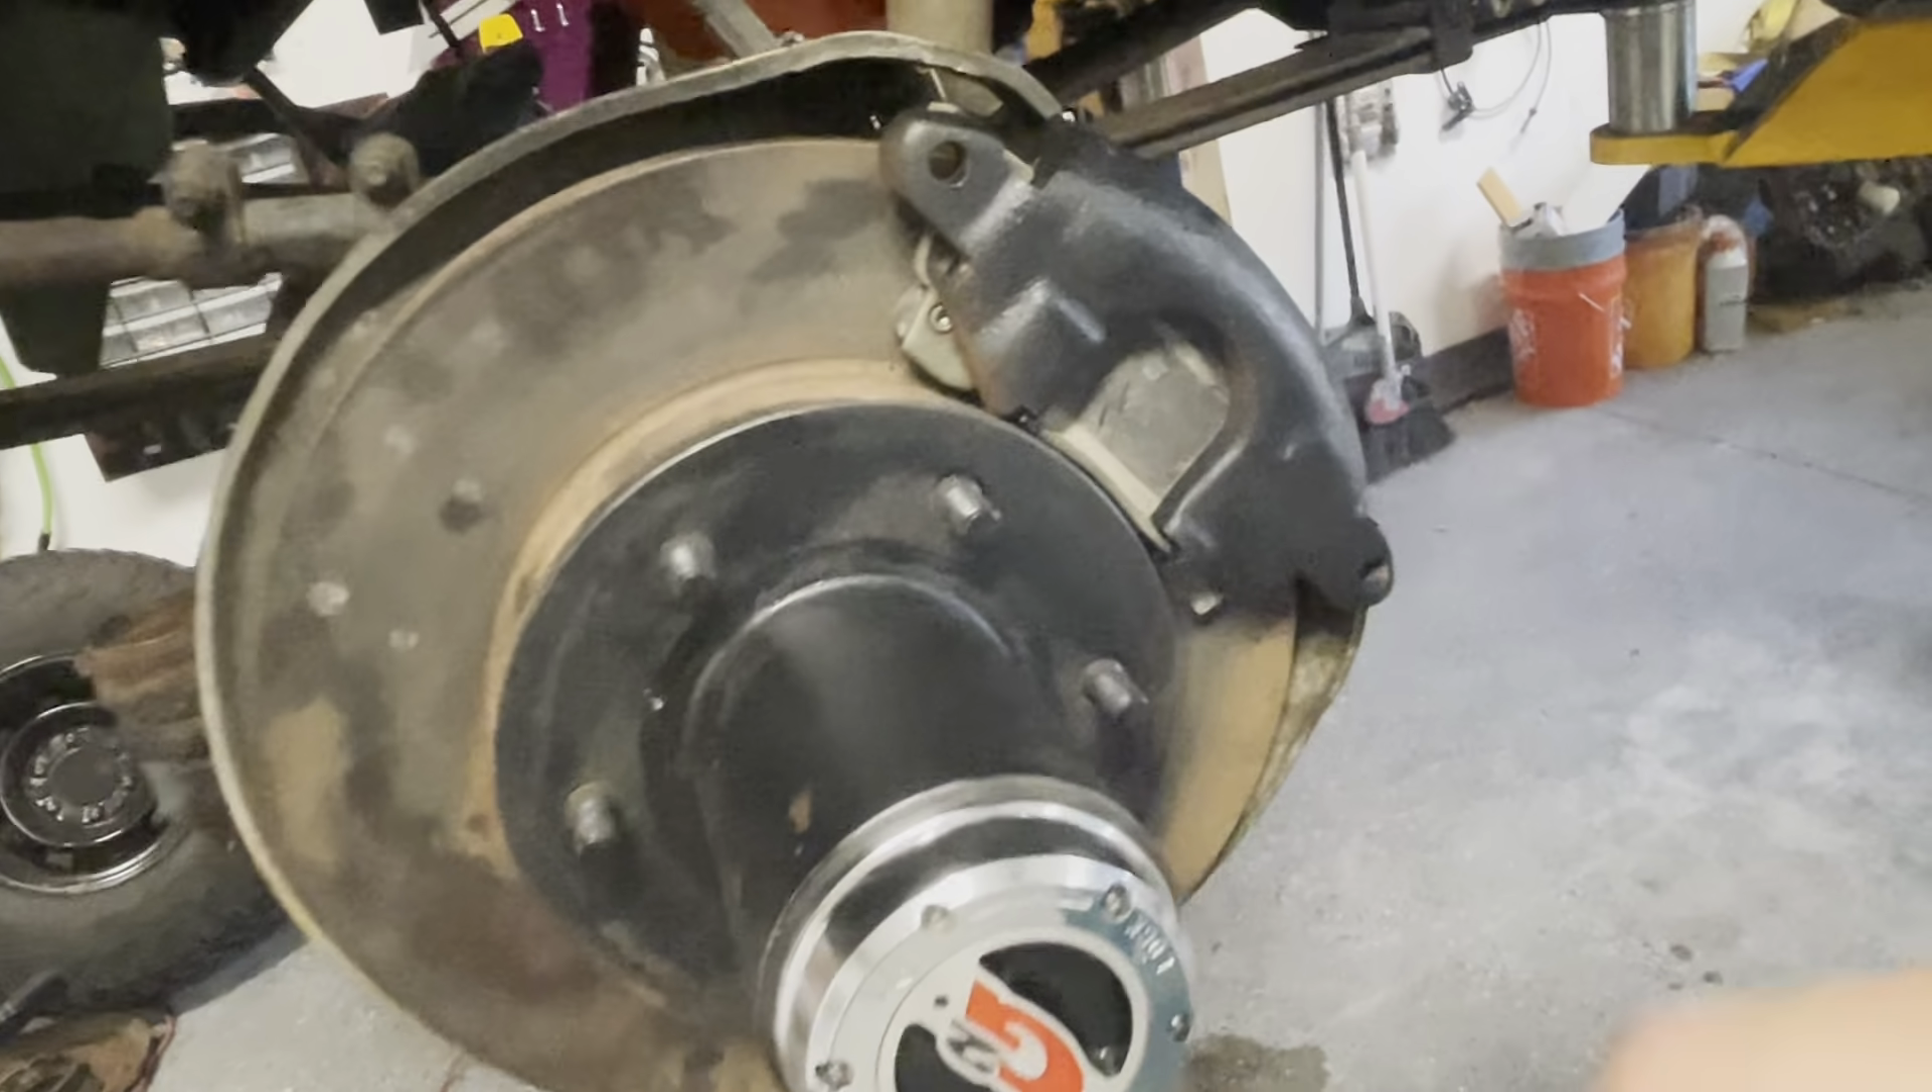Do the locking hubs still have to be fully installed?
No.